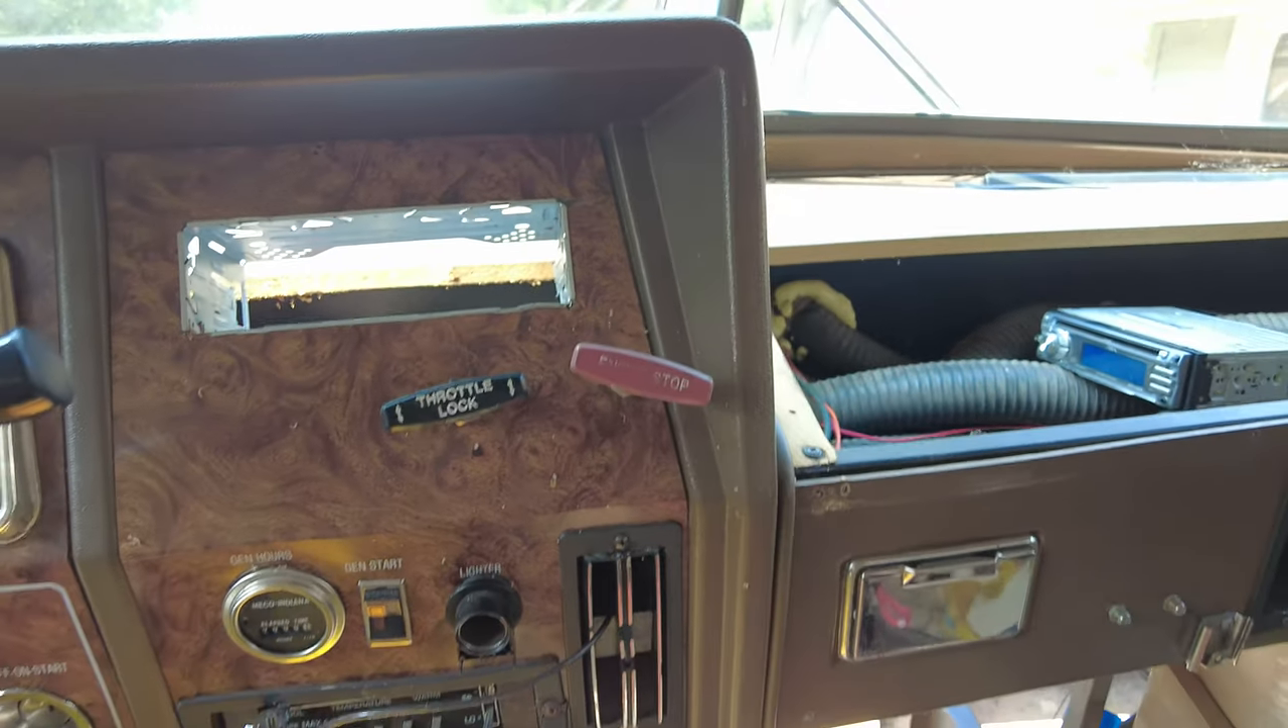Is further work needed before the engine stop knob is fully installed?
No.